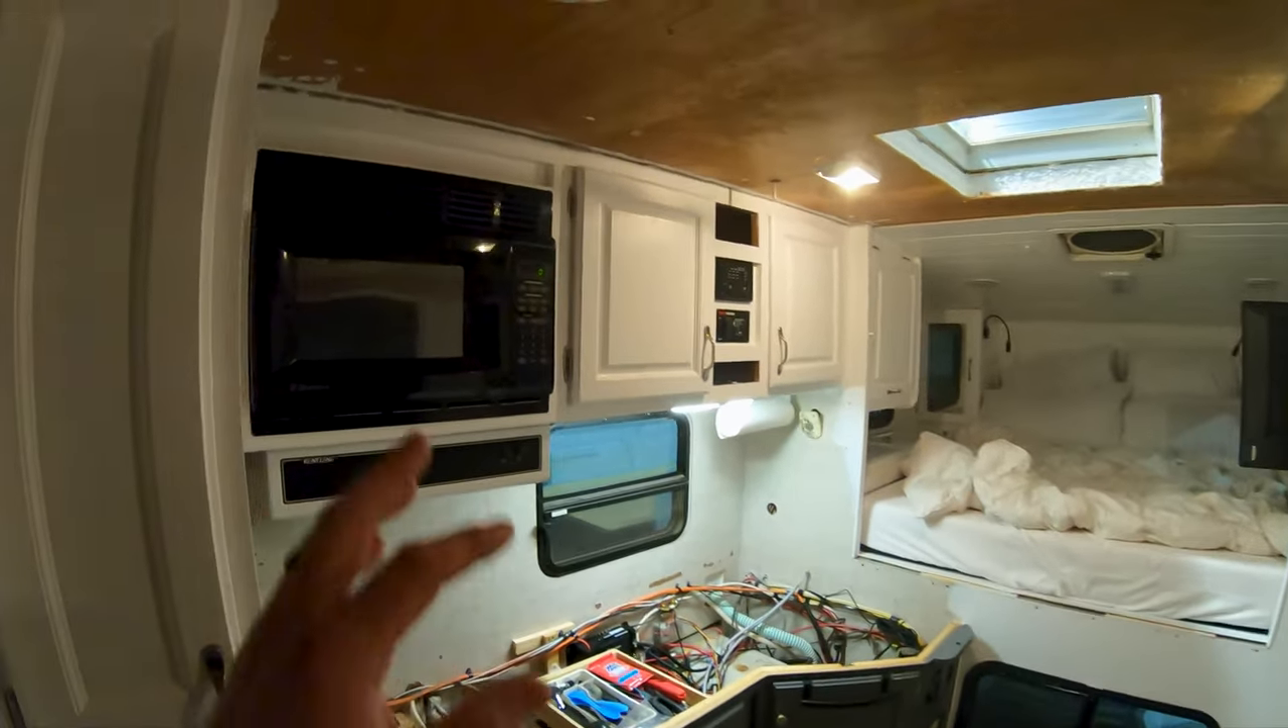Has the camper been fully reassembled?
No.